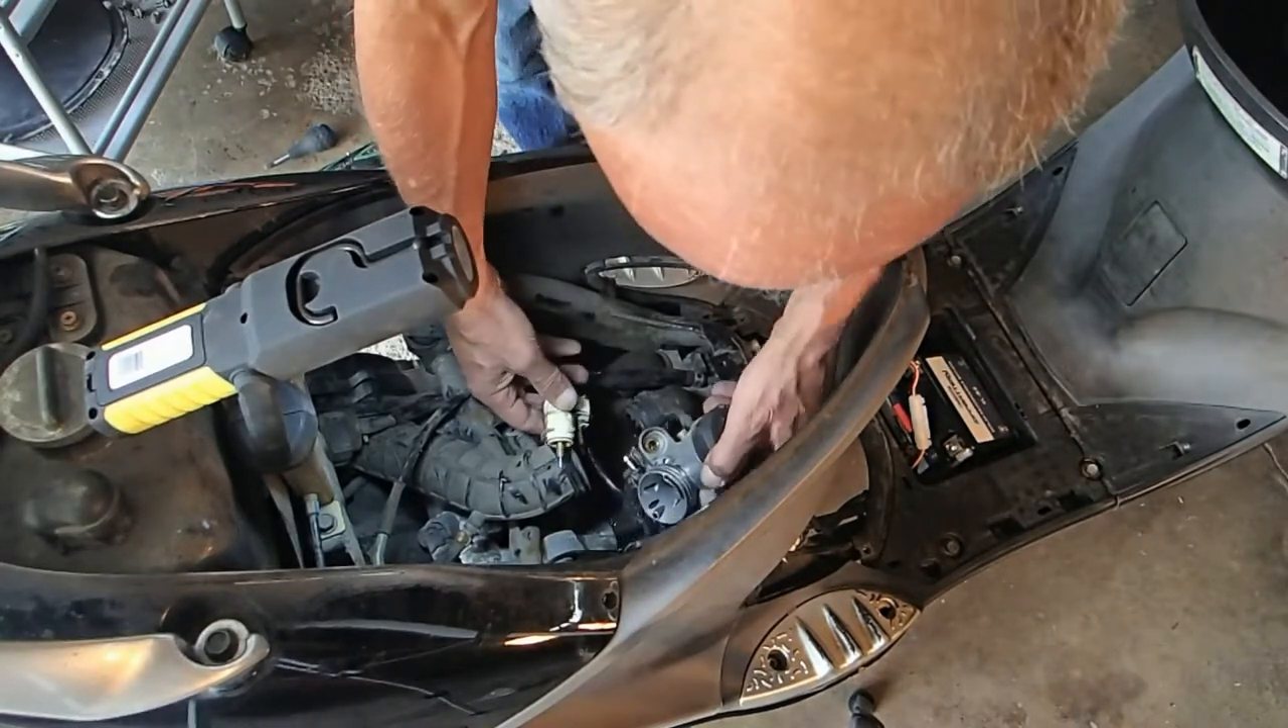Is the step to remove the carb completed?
No.